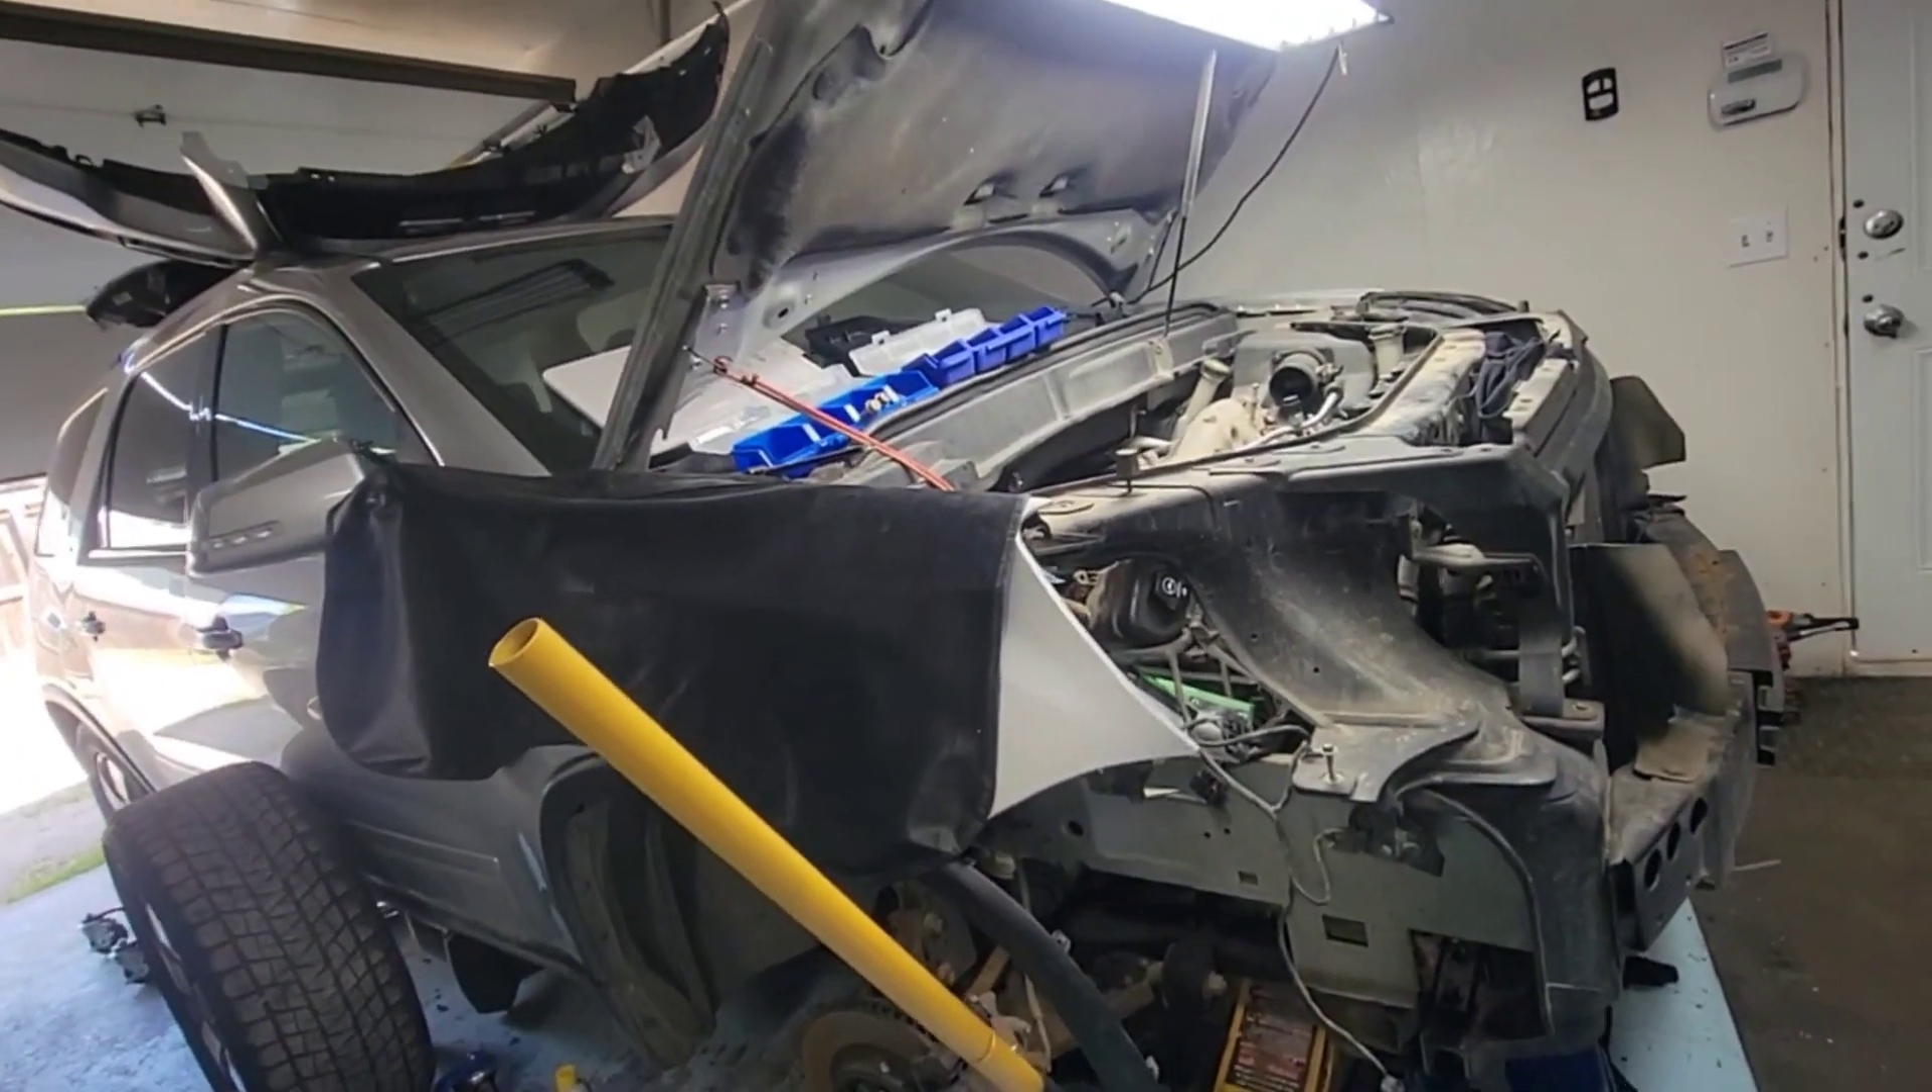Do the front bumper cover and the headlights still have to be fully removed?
No.